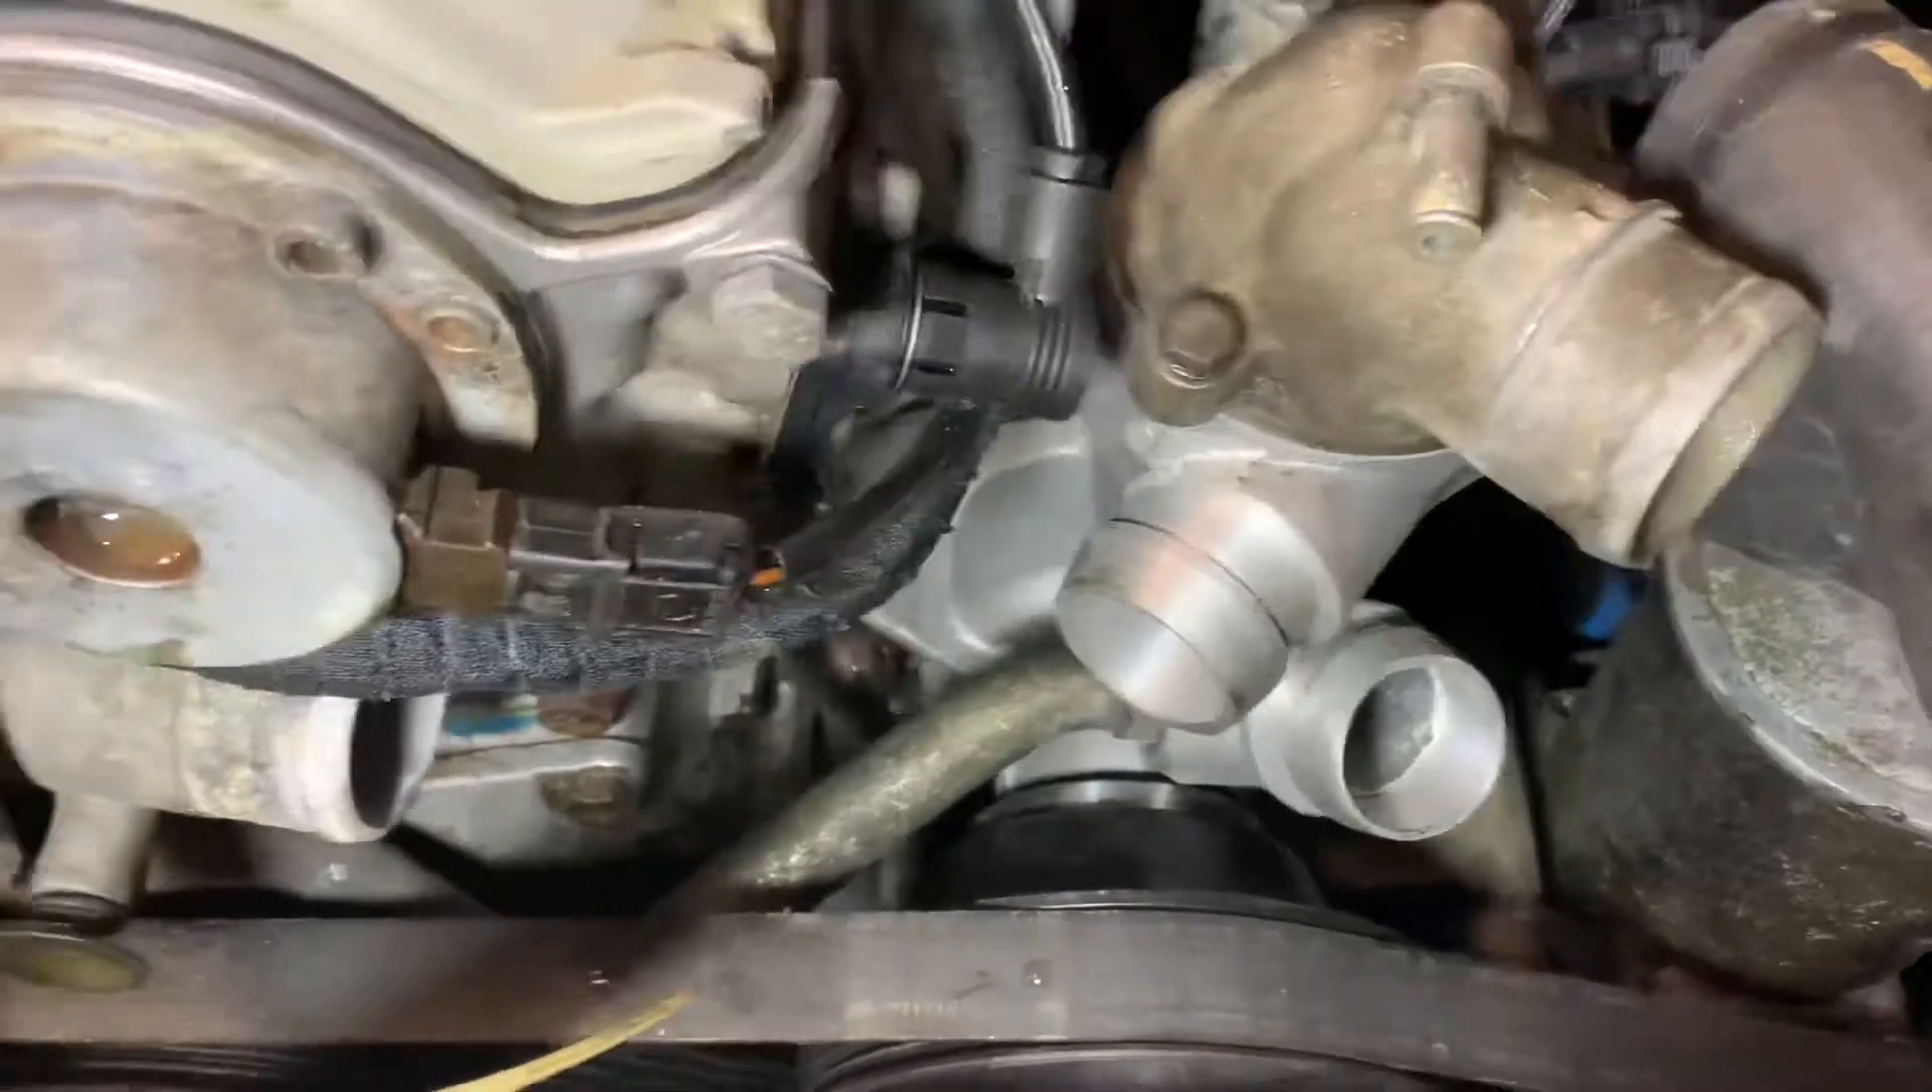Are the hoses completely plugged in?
No.